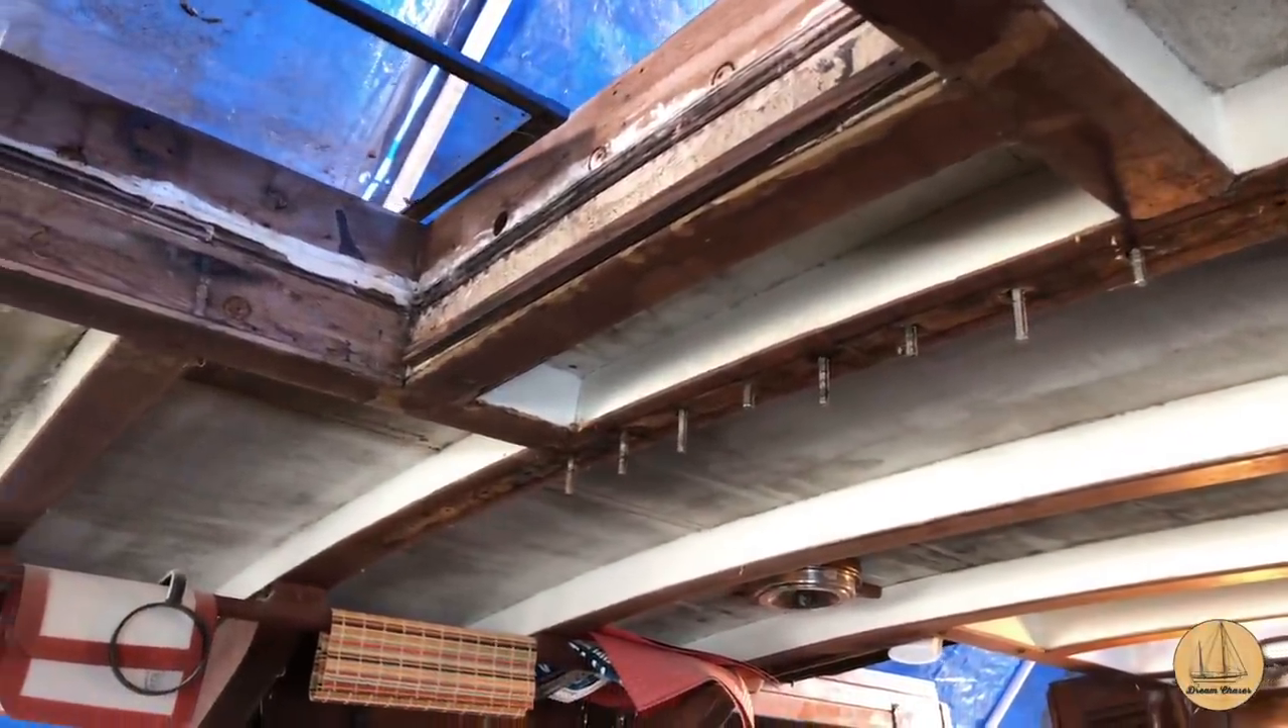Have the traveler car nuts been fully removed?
Yes.